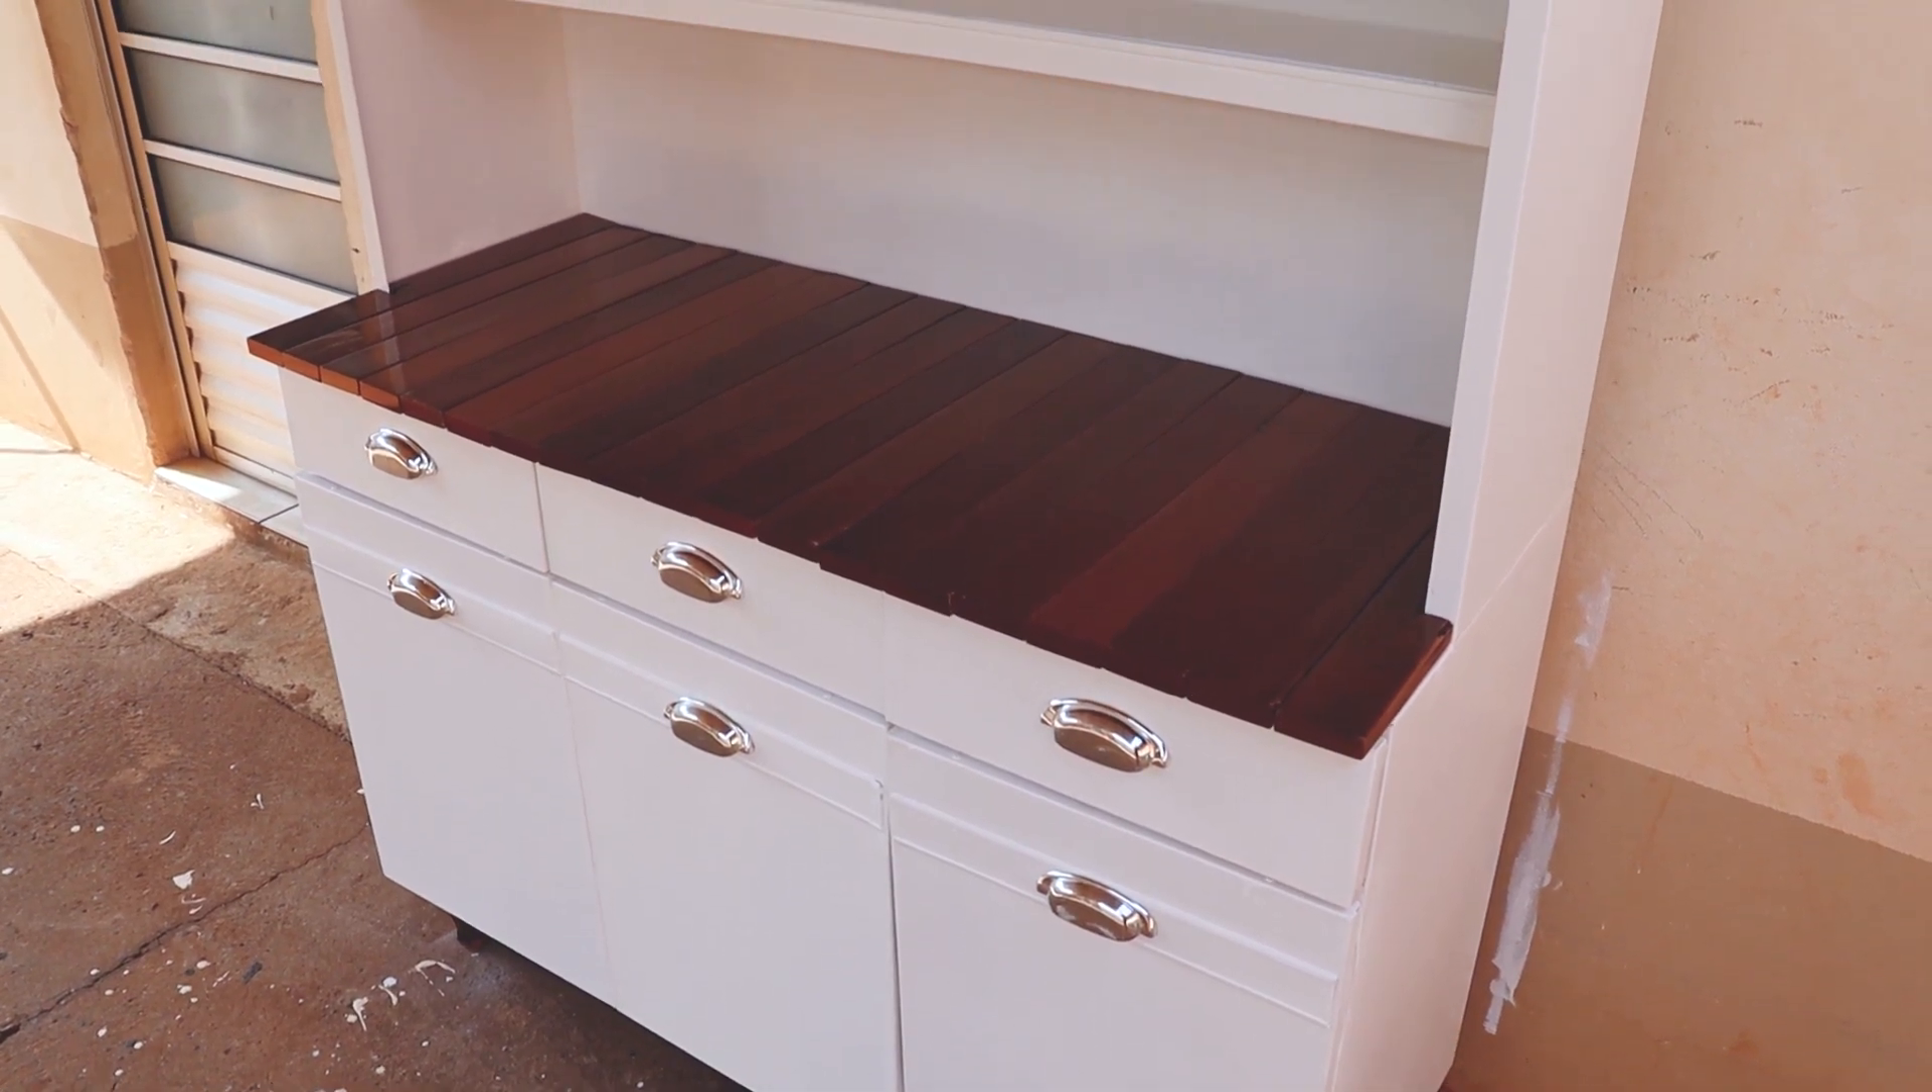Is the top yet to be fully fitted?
No.